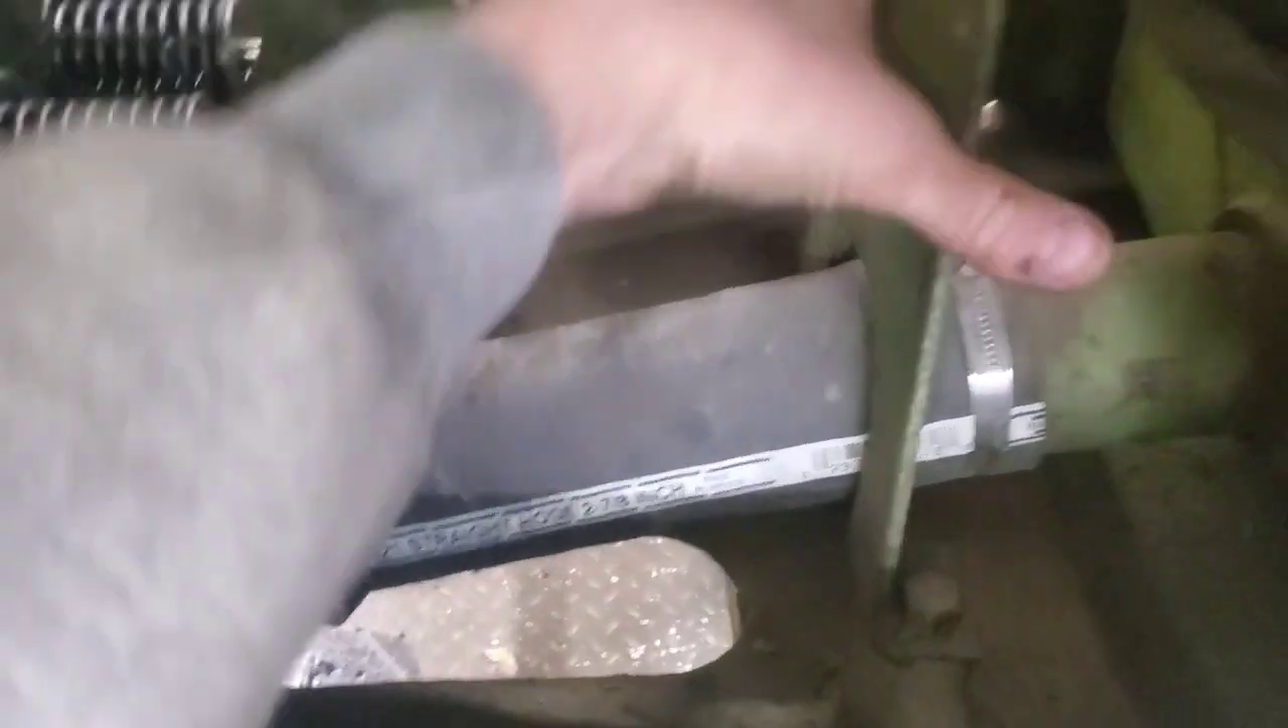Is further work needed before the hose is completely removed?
Yes.